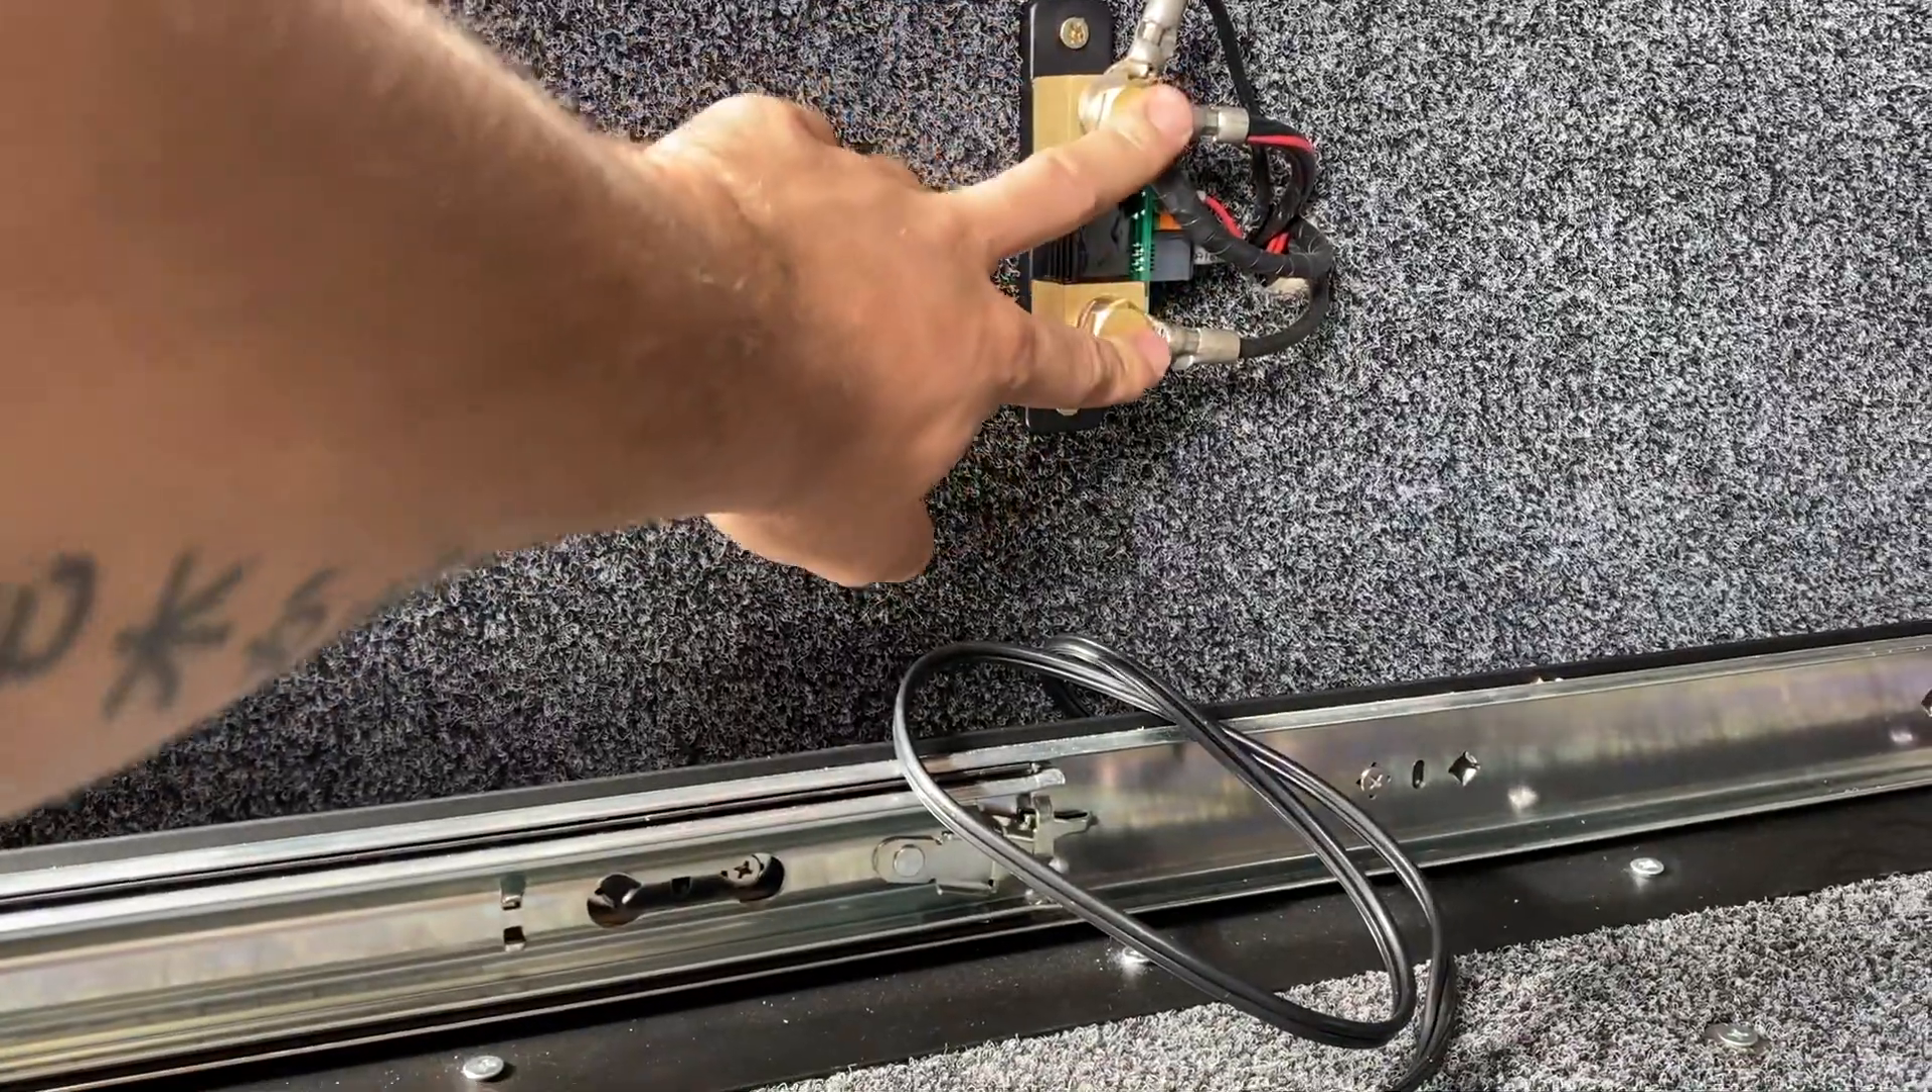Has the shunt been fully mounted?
Yes.